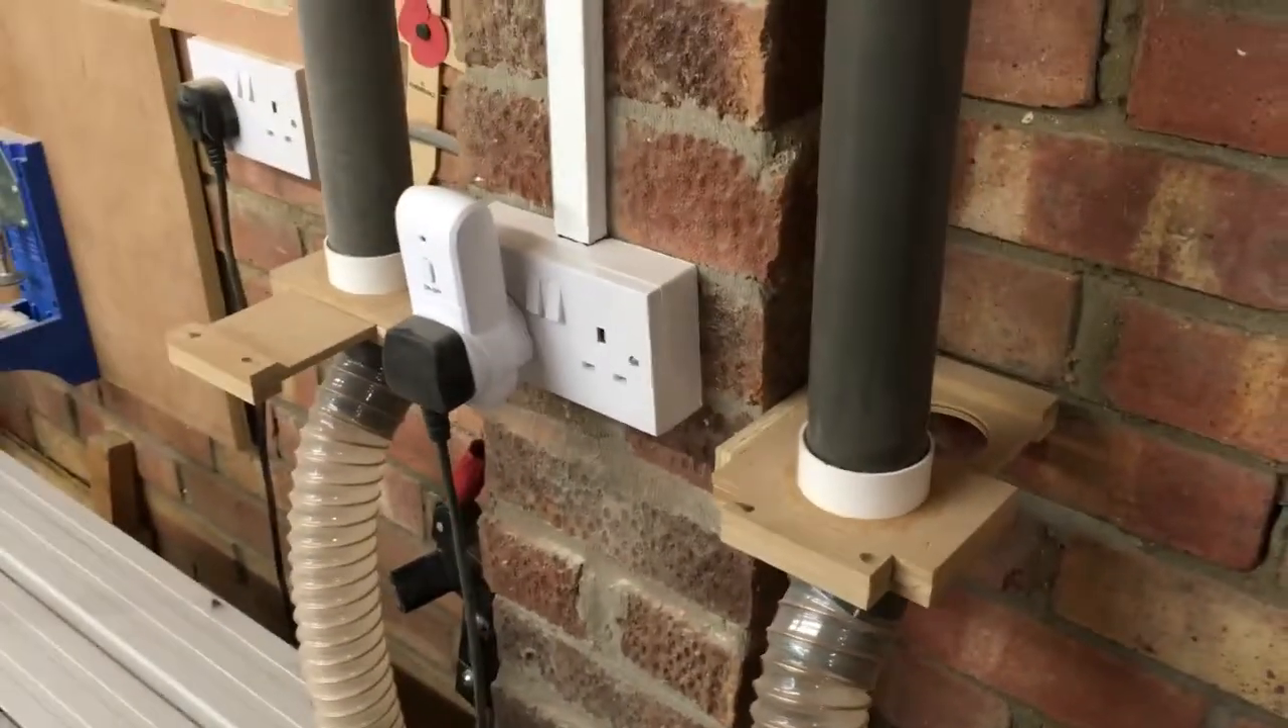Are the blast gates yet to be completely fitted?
No.